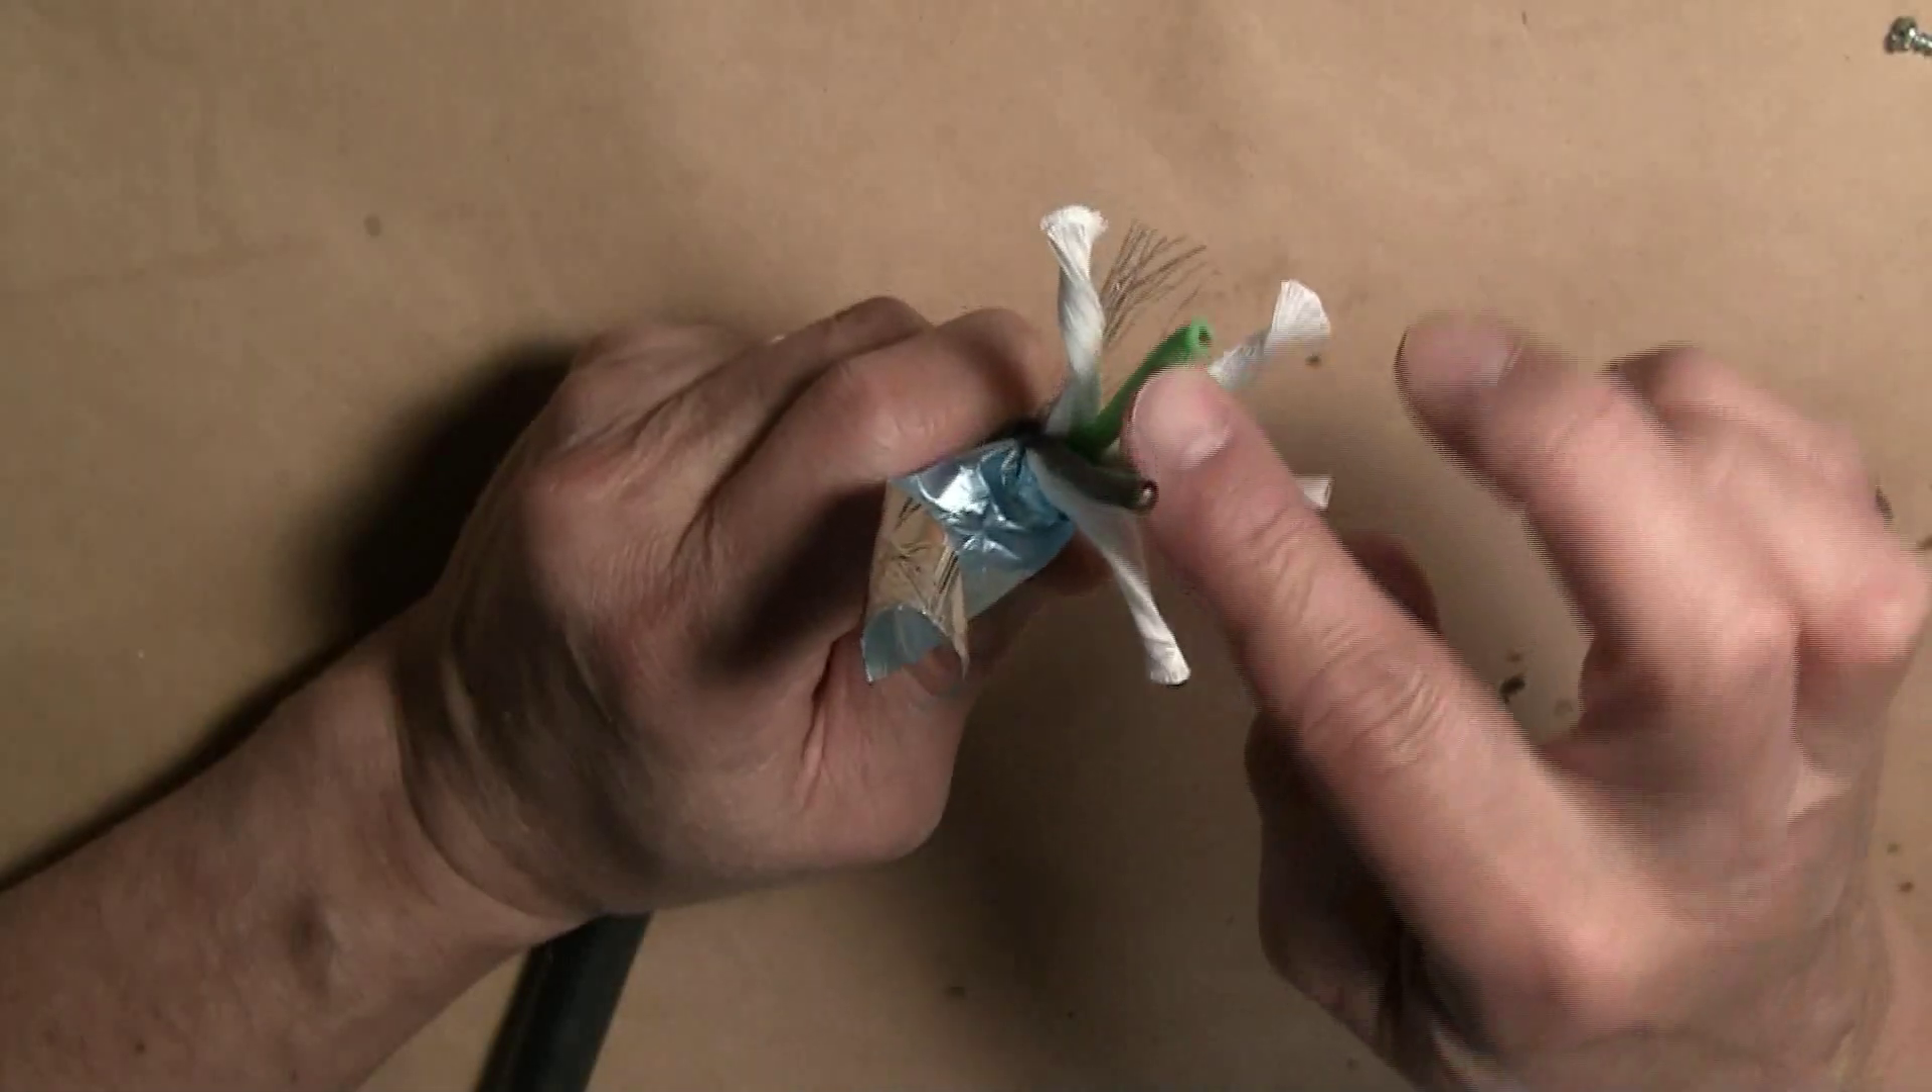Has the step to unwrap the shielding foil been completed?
Yes.